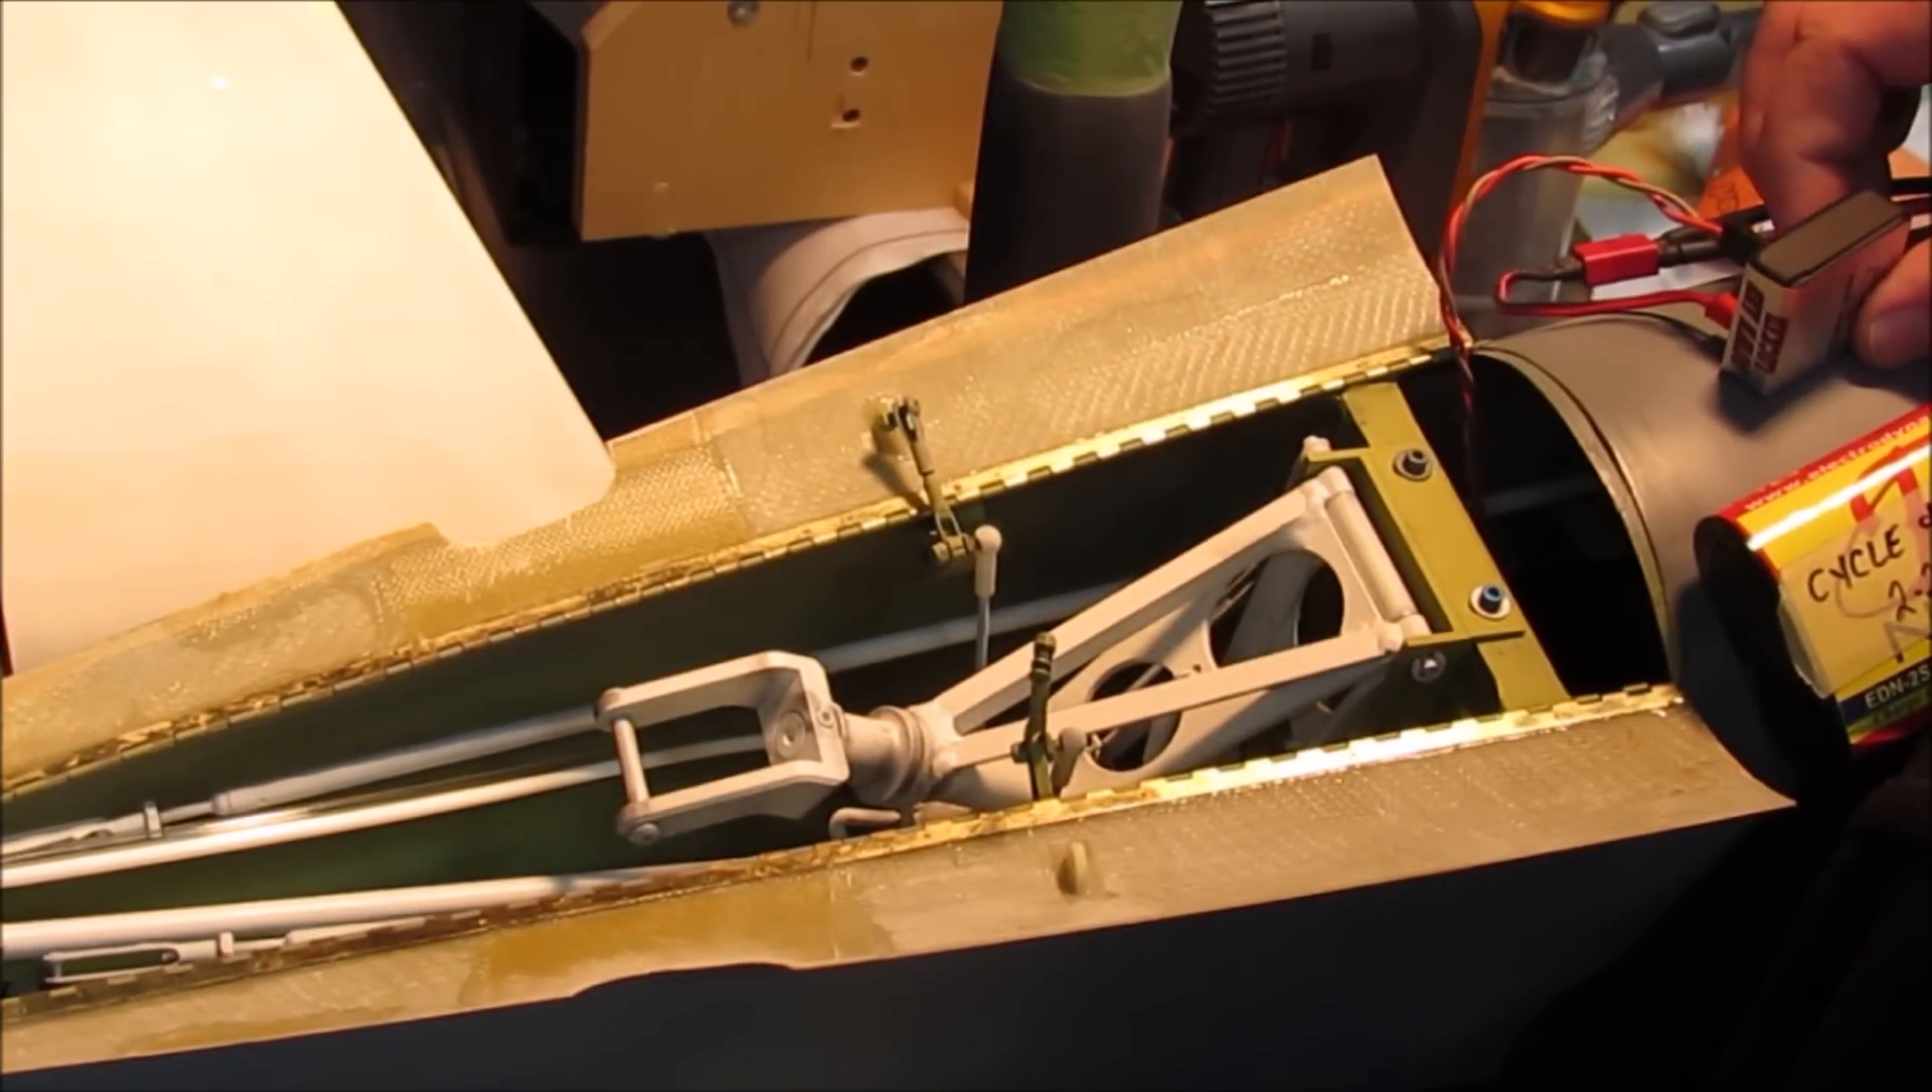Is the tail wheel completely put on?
No.